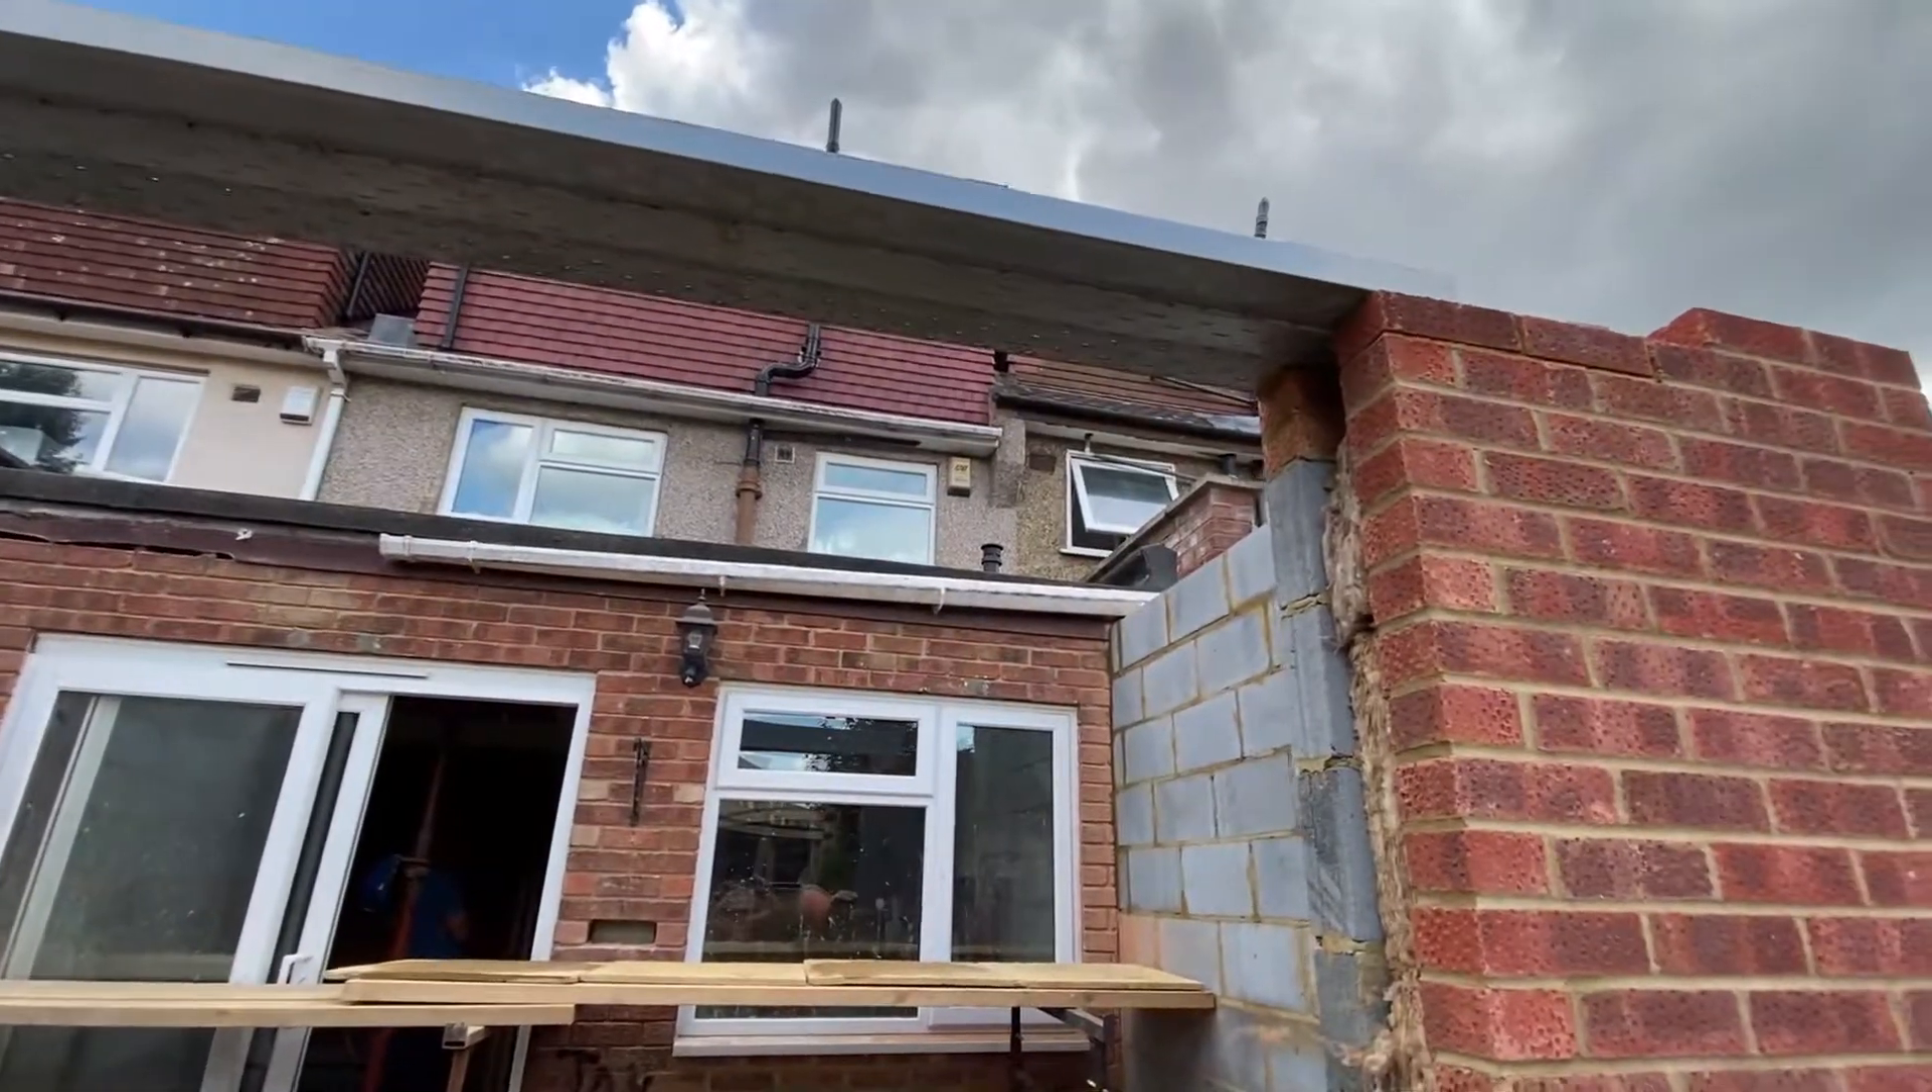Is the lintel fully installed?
Yes.